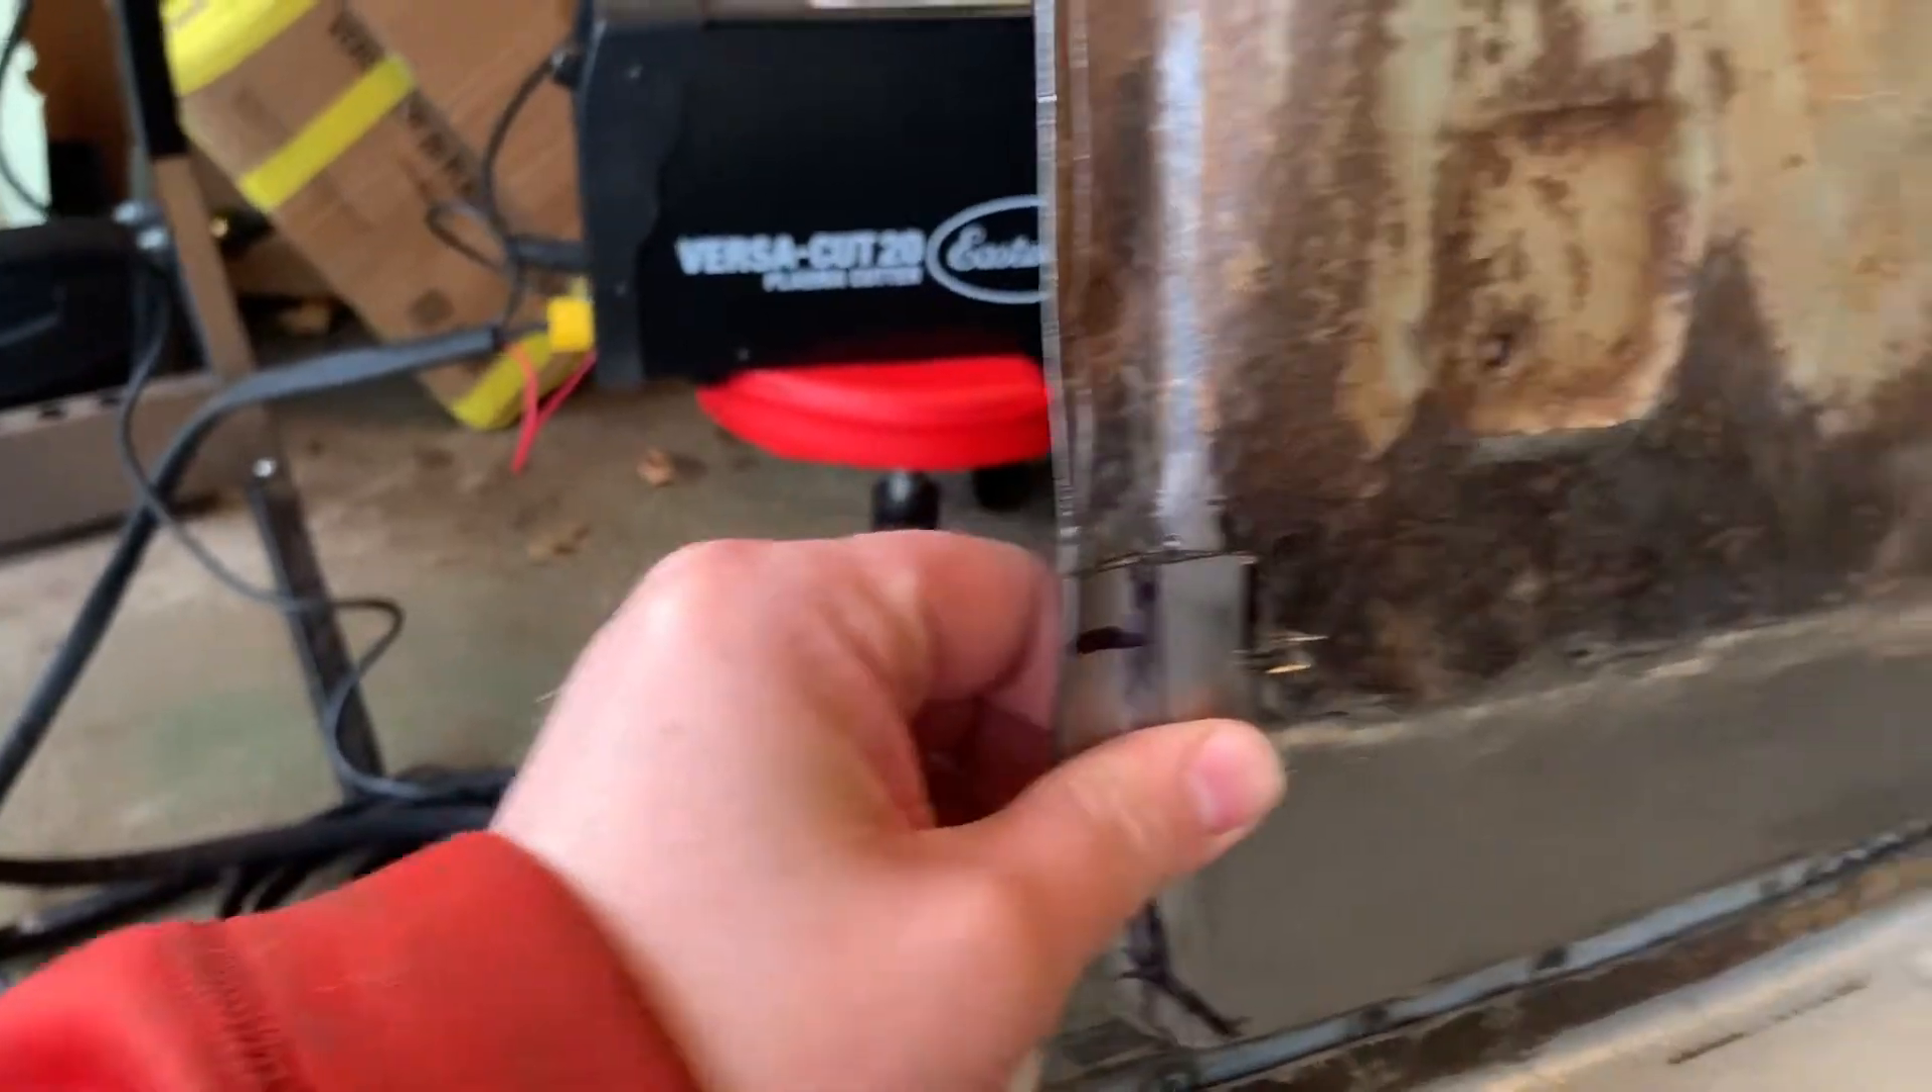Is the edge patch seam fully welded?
No.